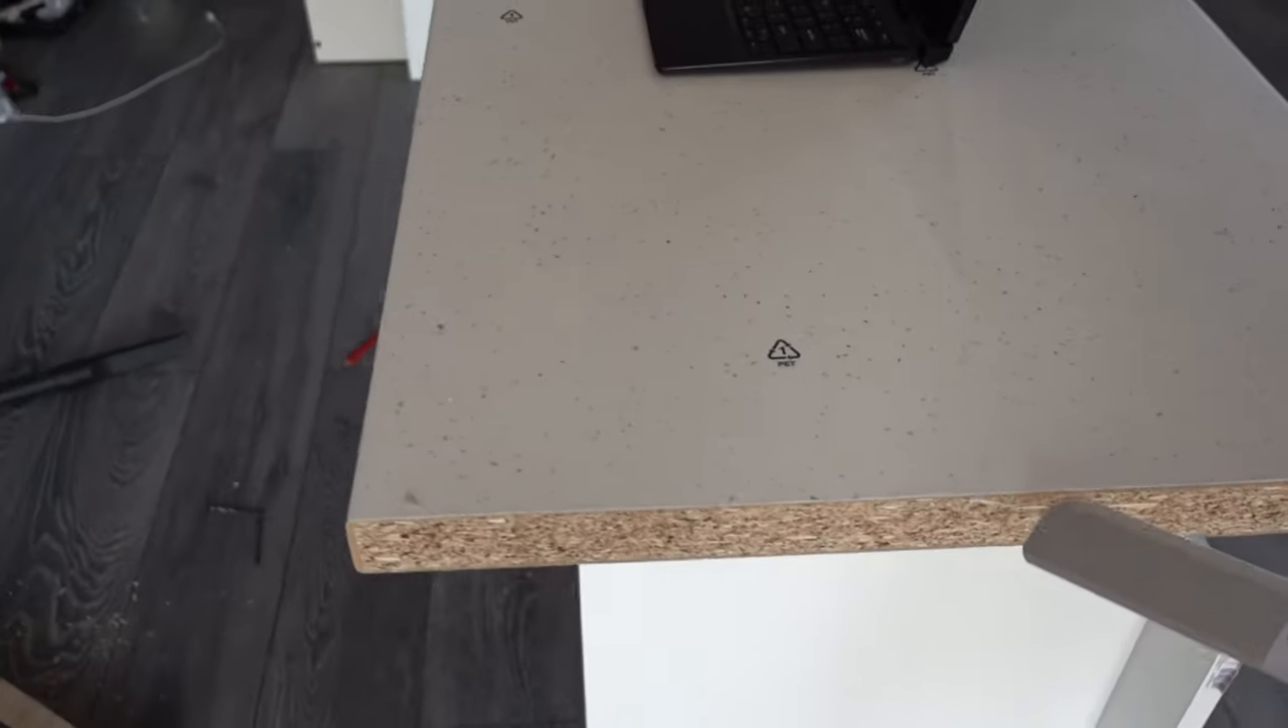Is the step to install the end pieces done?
No.